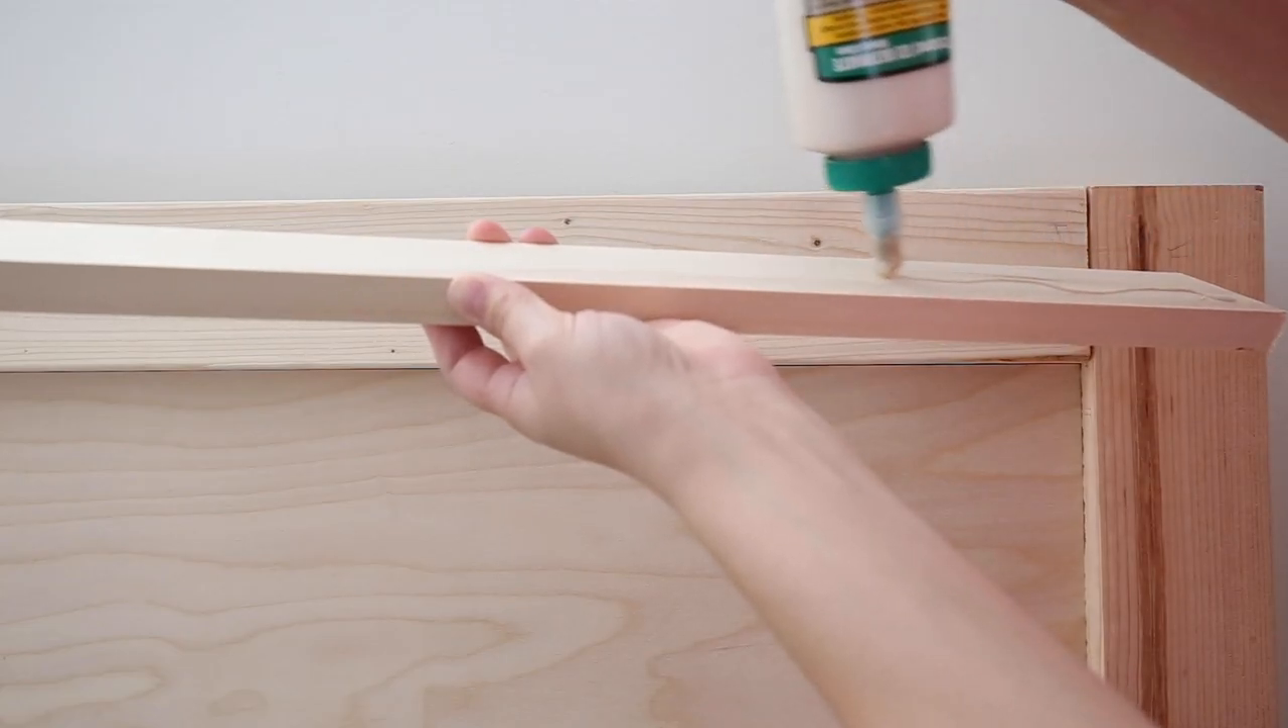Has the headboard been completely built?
No.